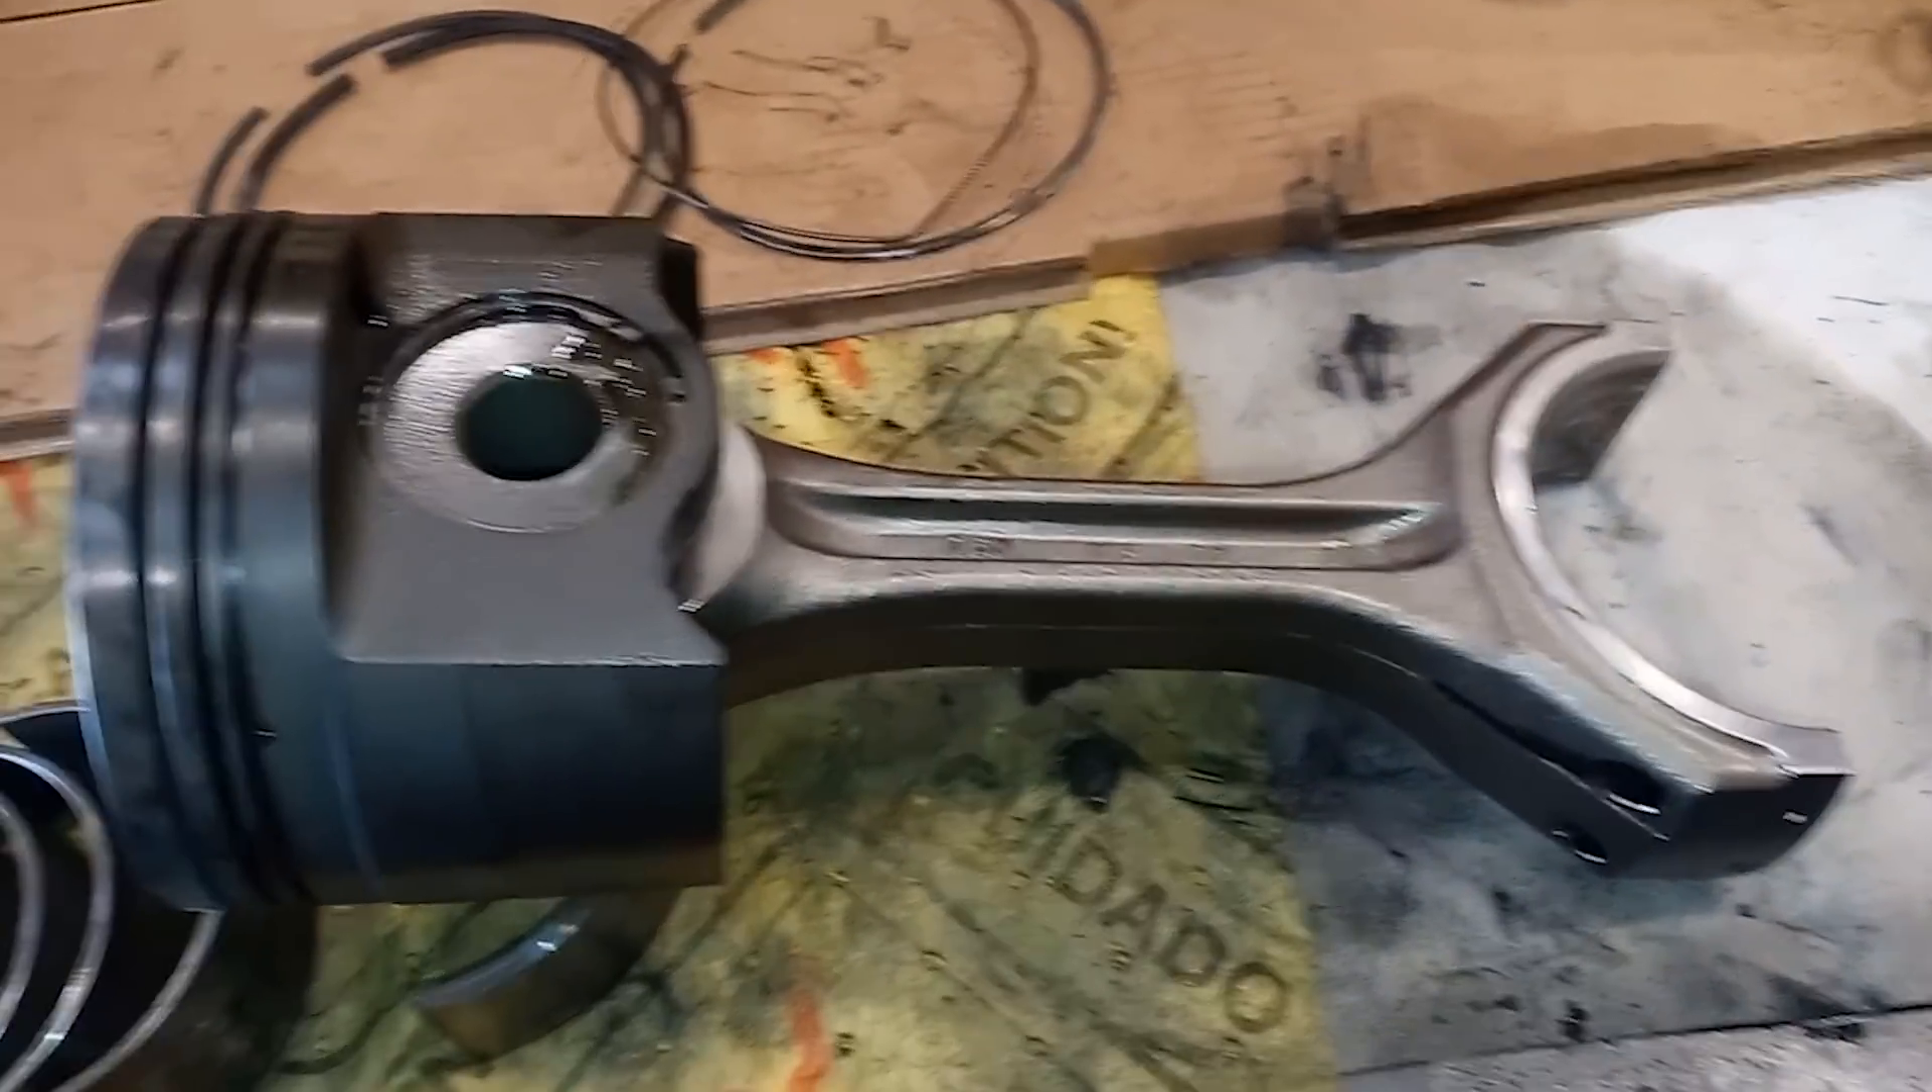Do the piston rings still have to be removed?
No.